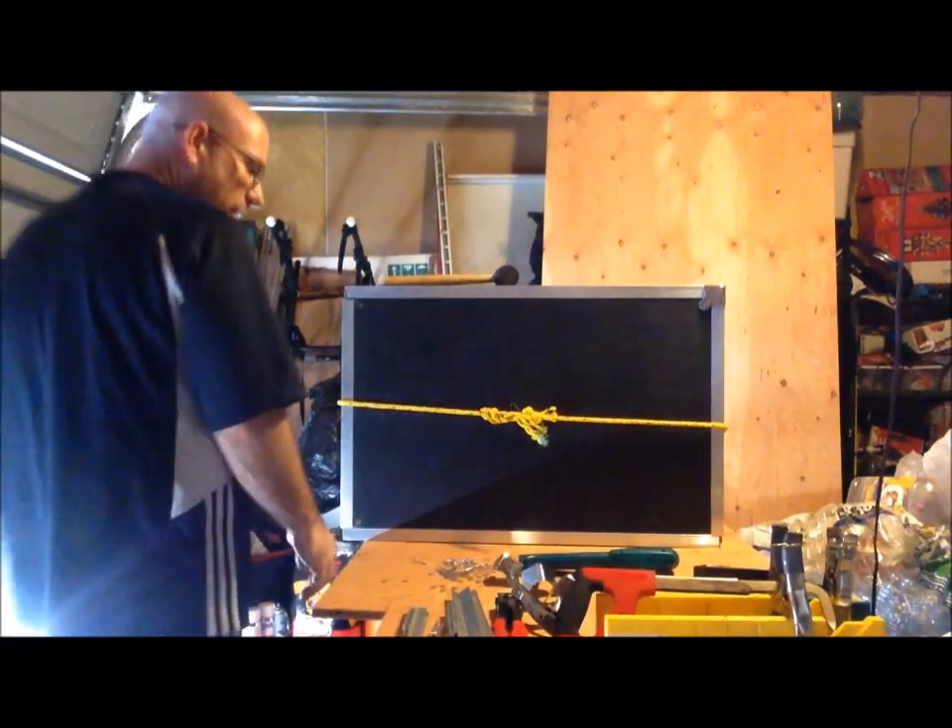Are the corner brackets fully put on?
No.